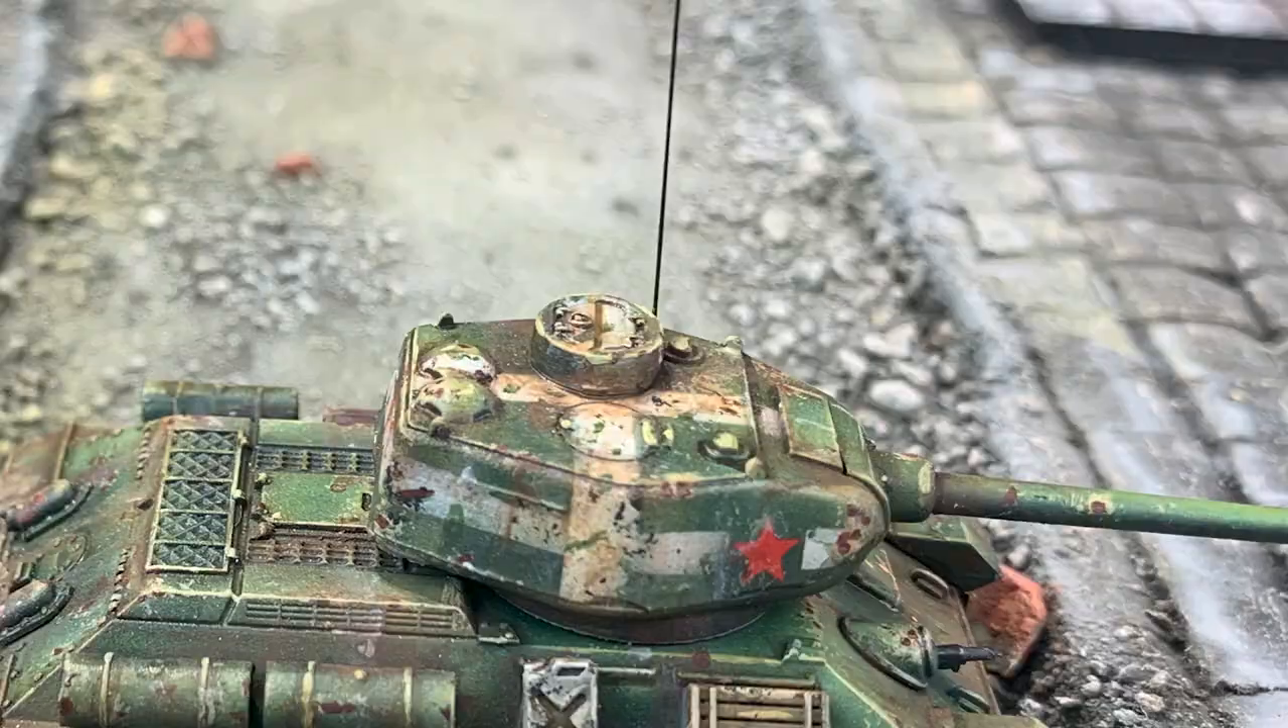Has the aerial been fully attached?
Yes.